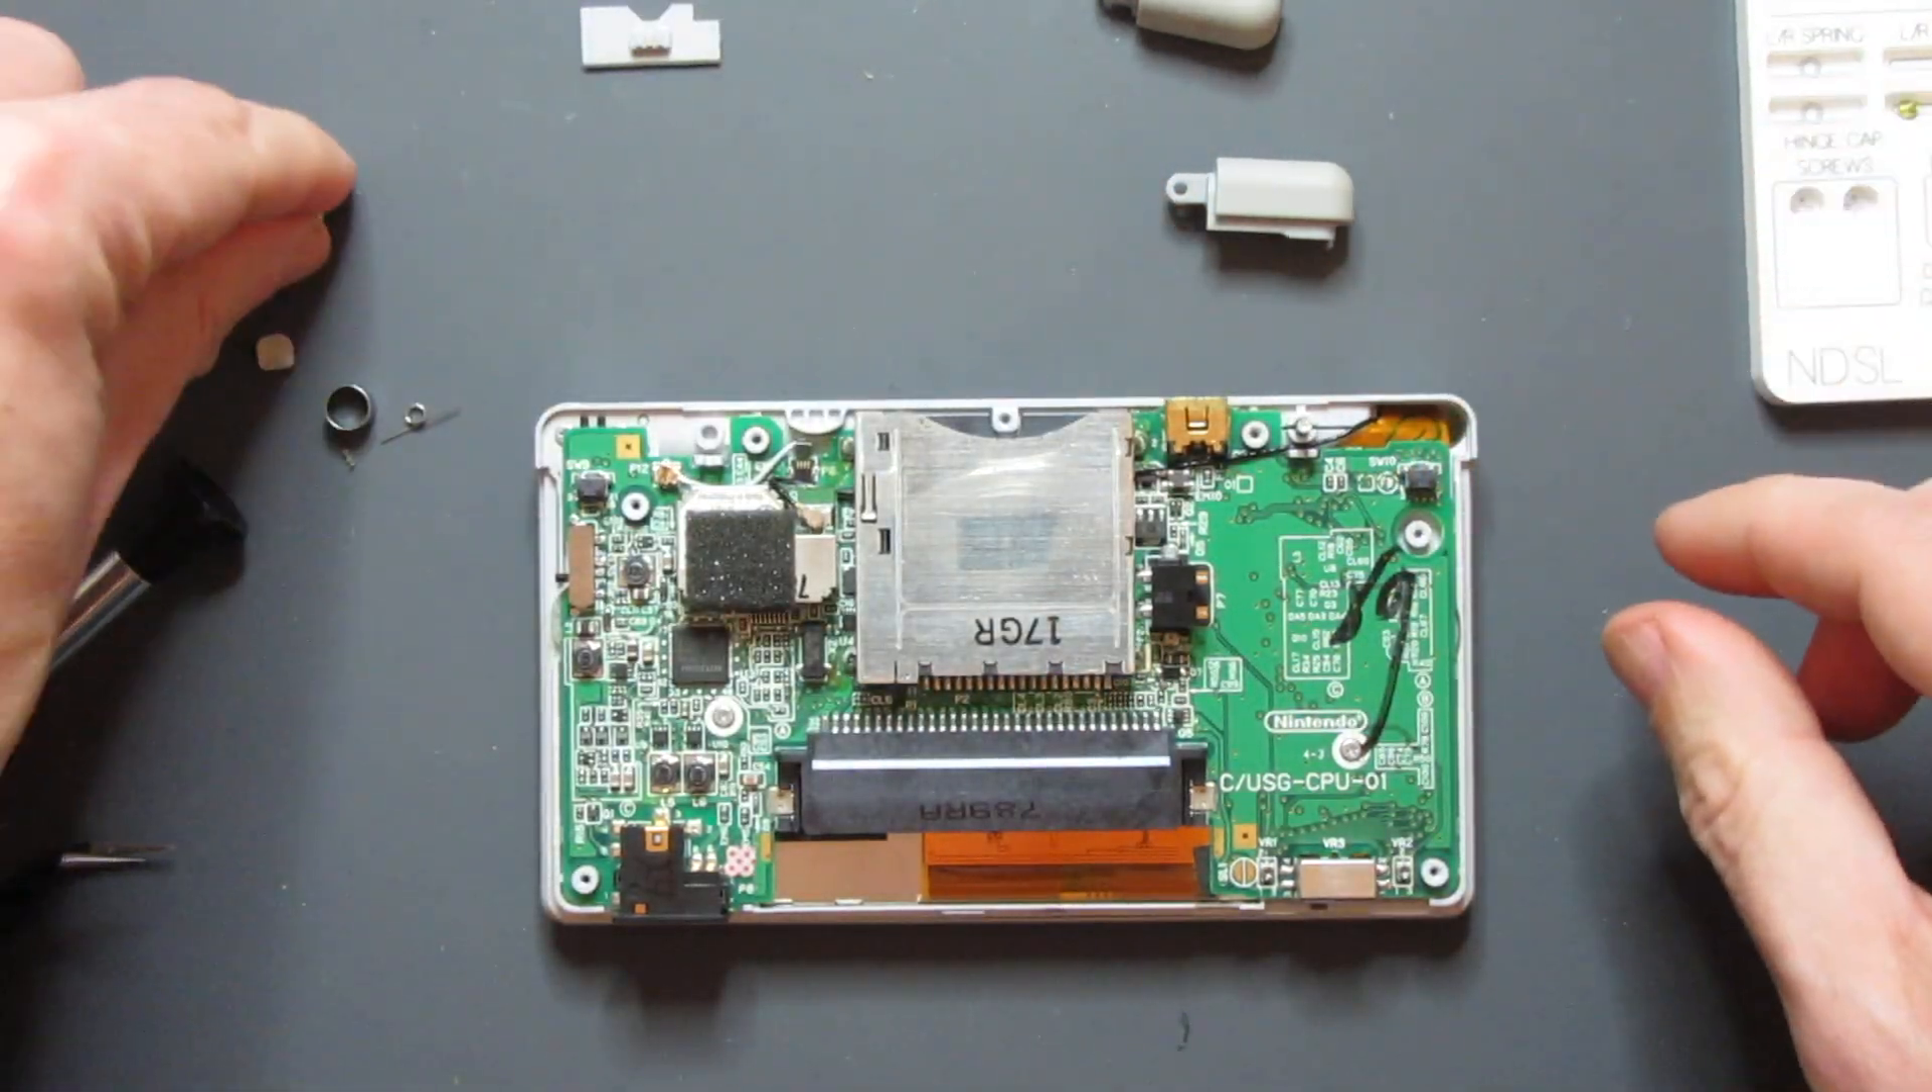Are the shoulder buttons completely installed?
No.